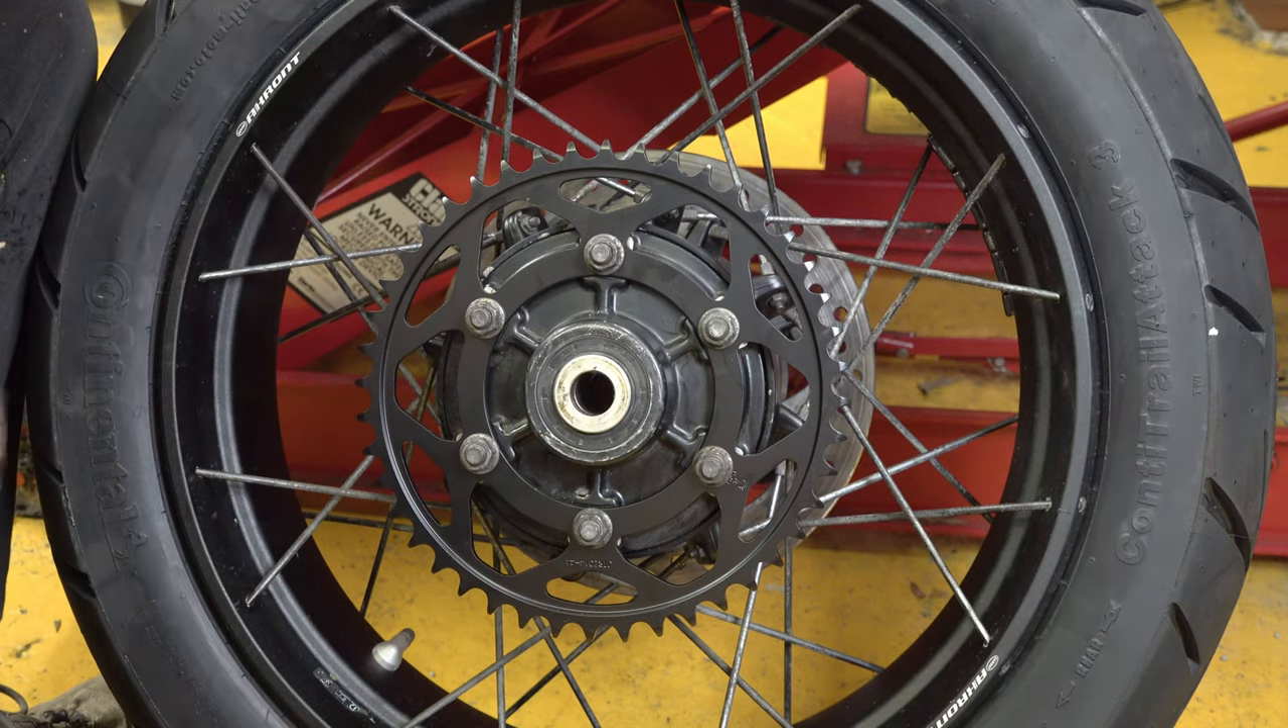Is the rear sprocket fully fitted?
Yes.